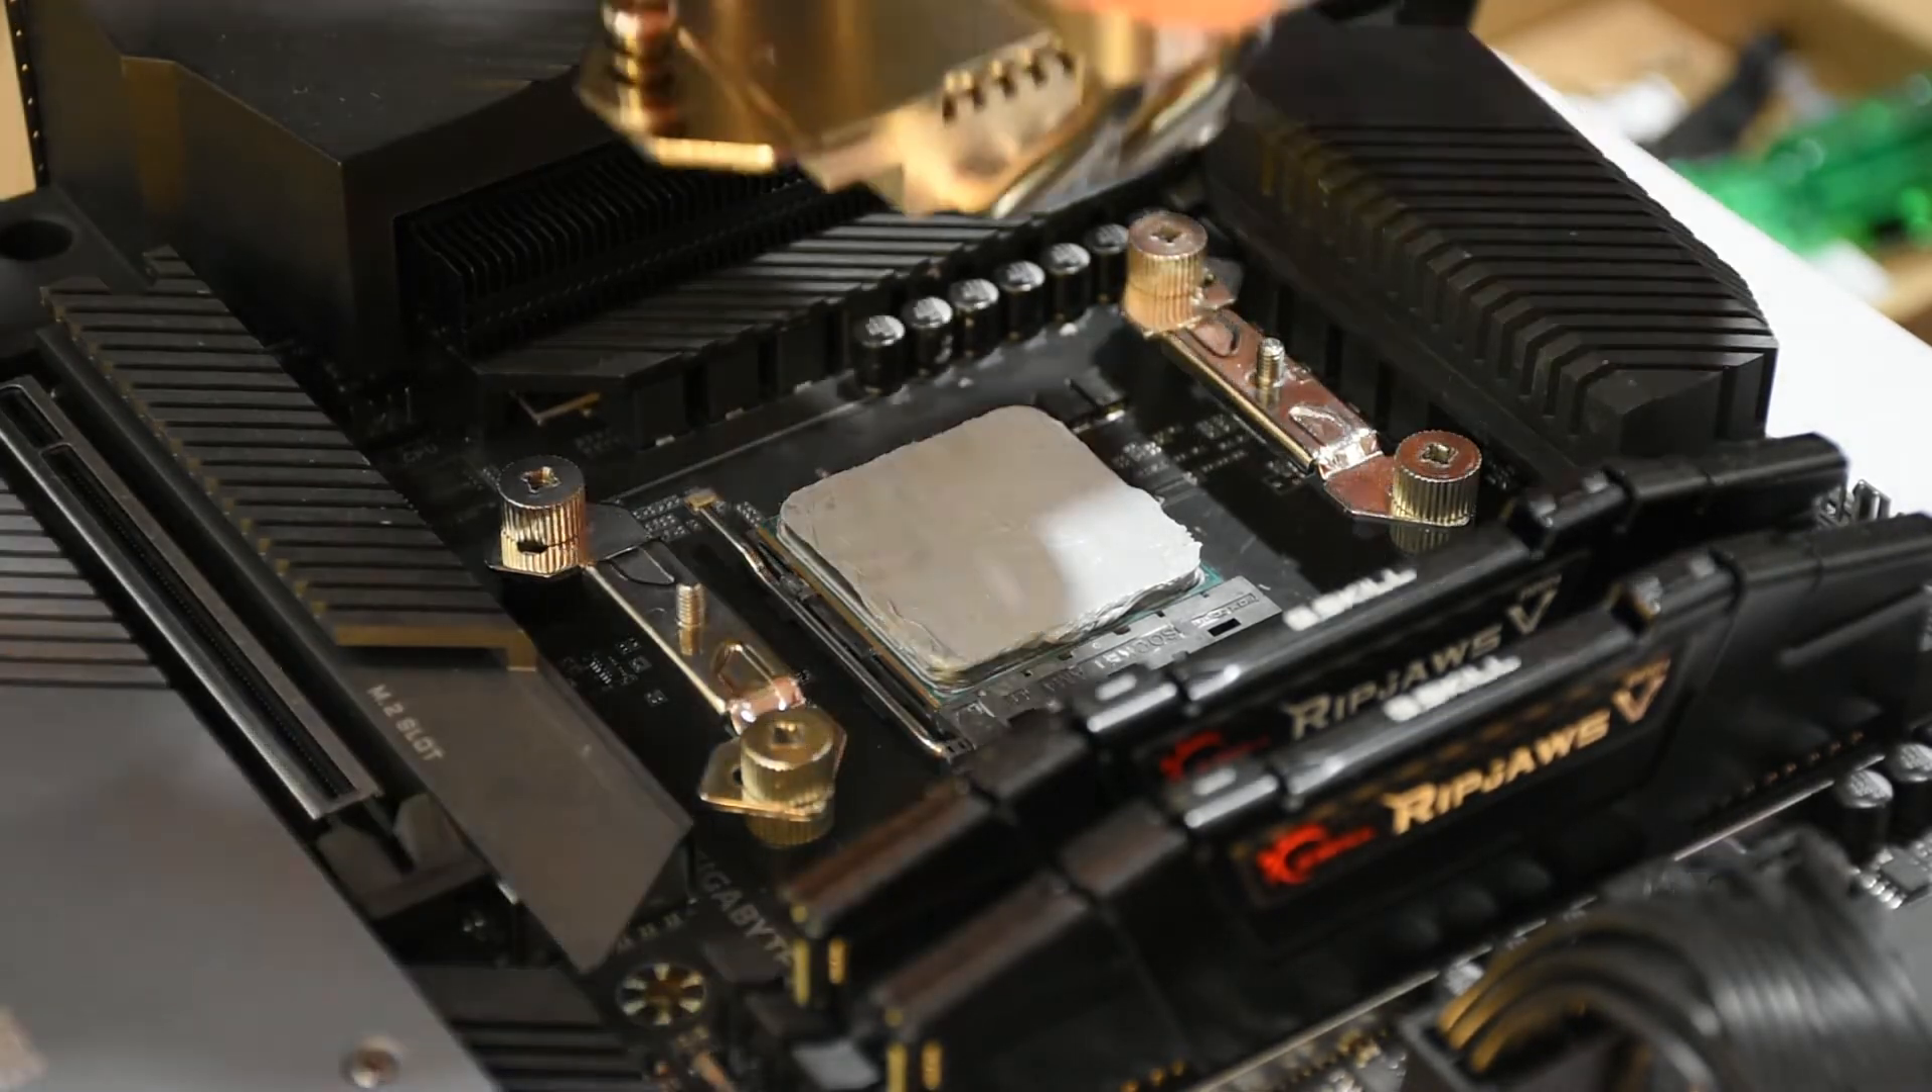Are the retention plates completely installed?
Yes.